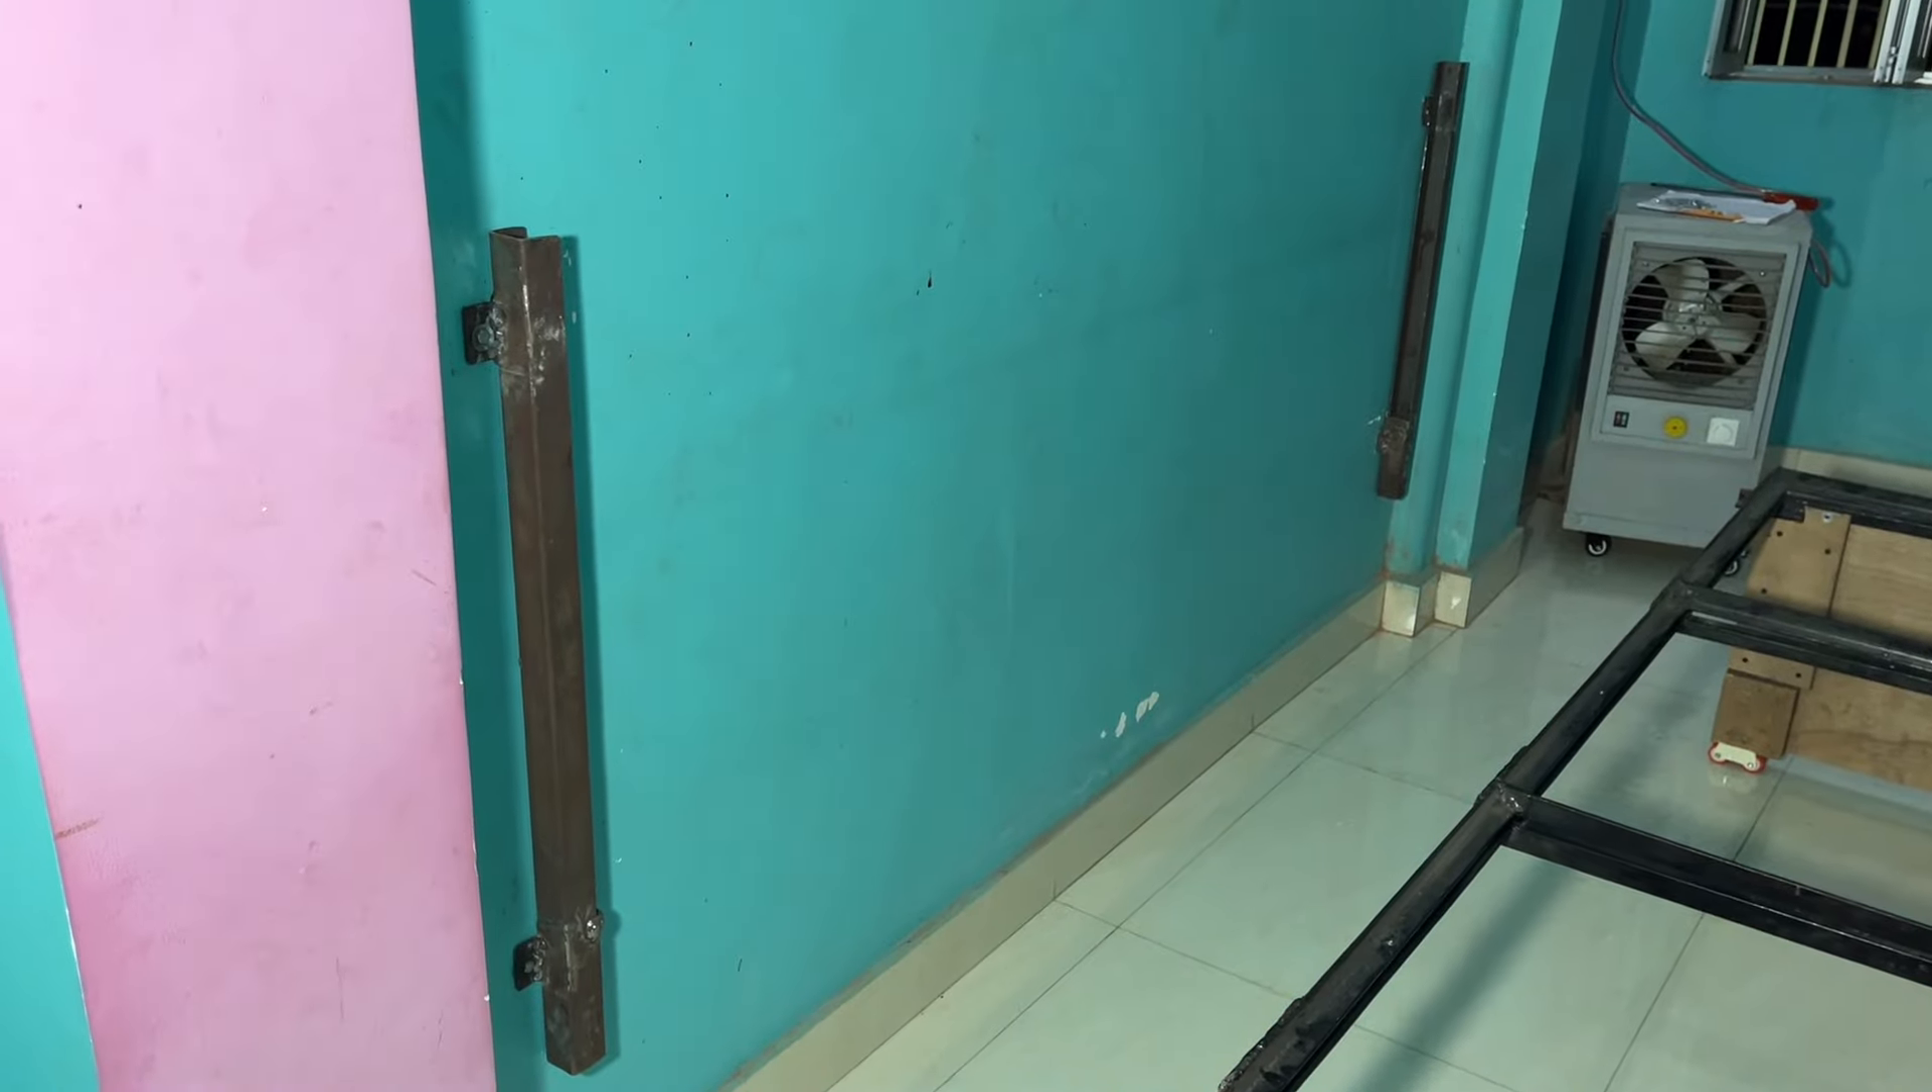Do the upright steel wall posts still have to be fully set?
No.